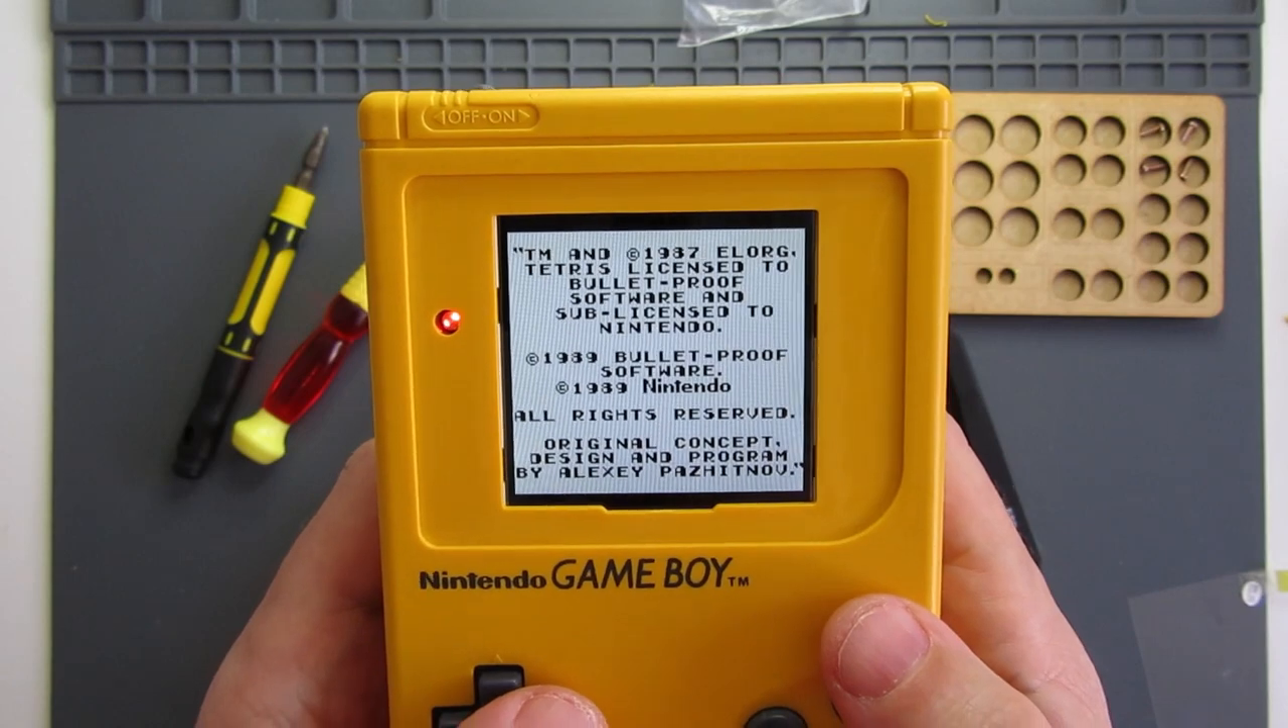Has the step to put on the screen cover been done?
No.